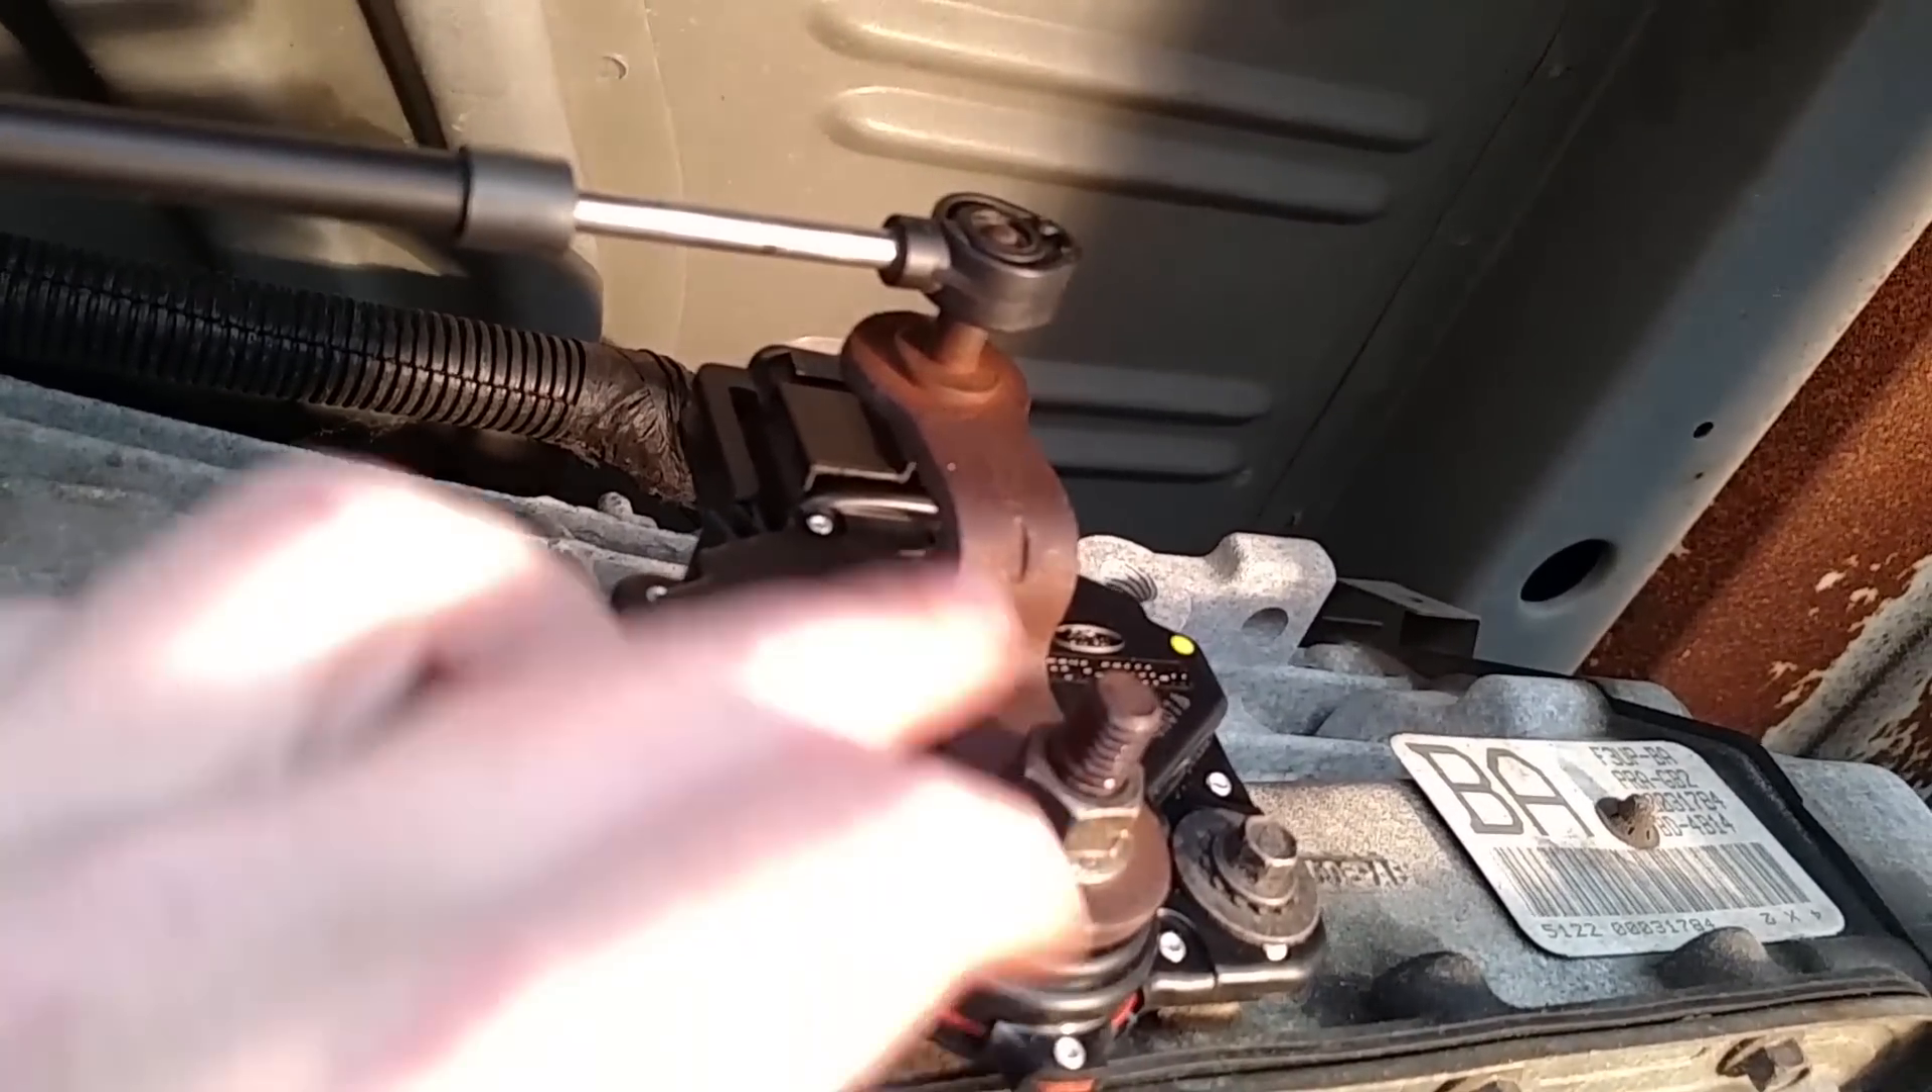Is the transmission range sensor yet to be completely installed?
No.